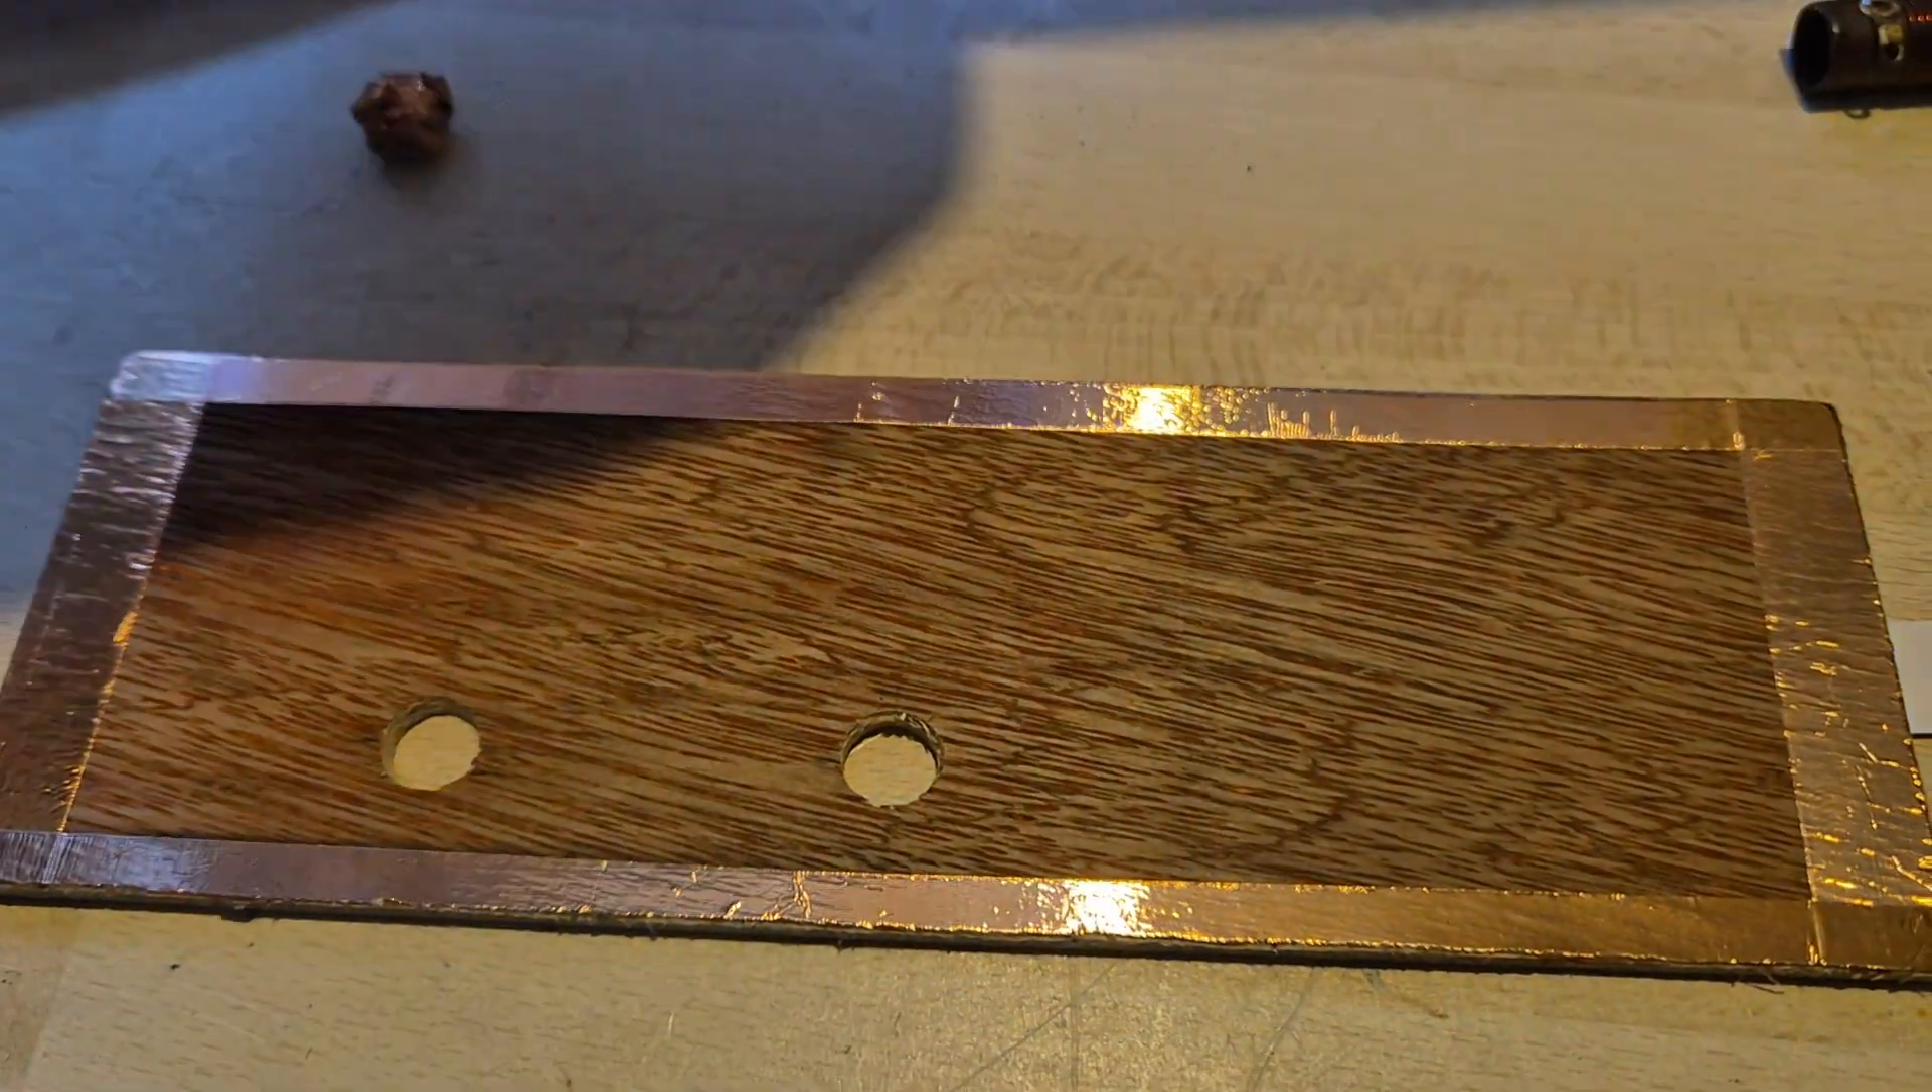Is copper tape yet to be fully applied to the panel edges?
No.